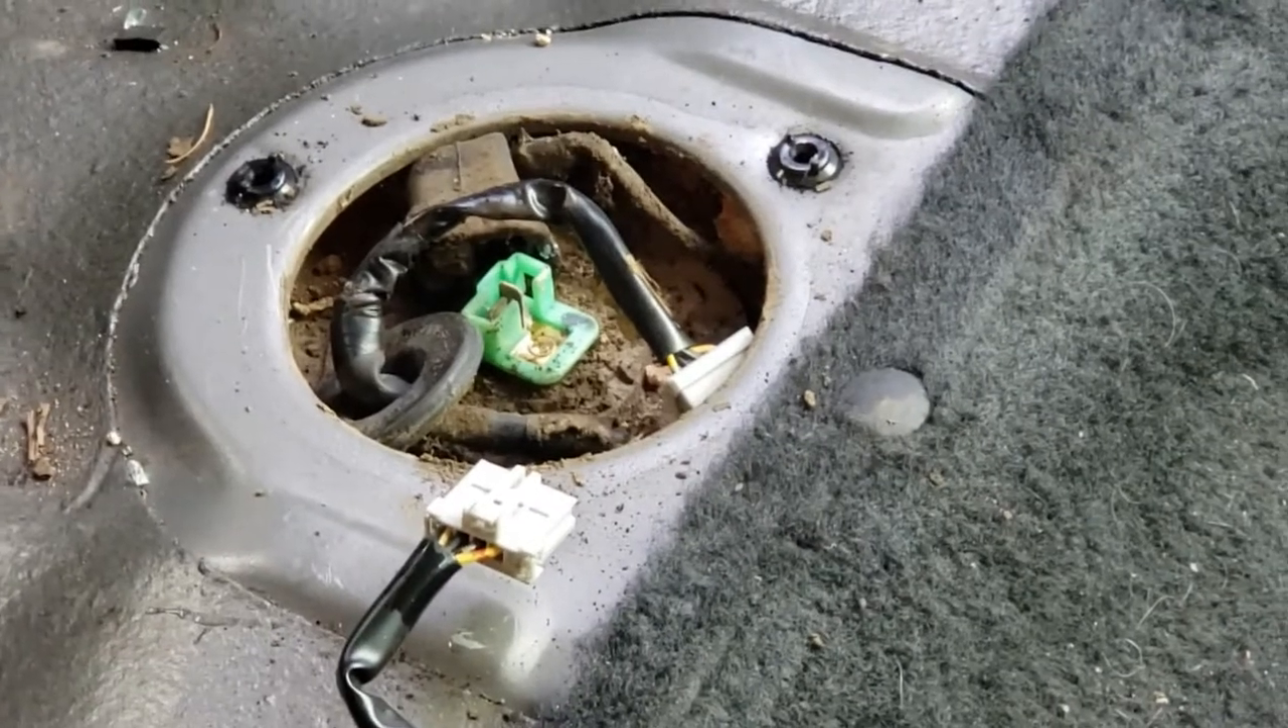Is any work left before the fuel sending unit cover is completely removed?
No.